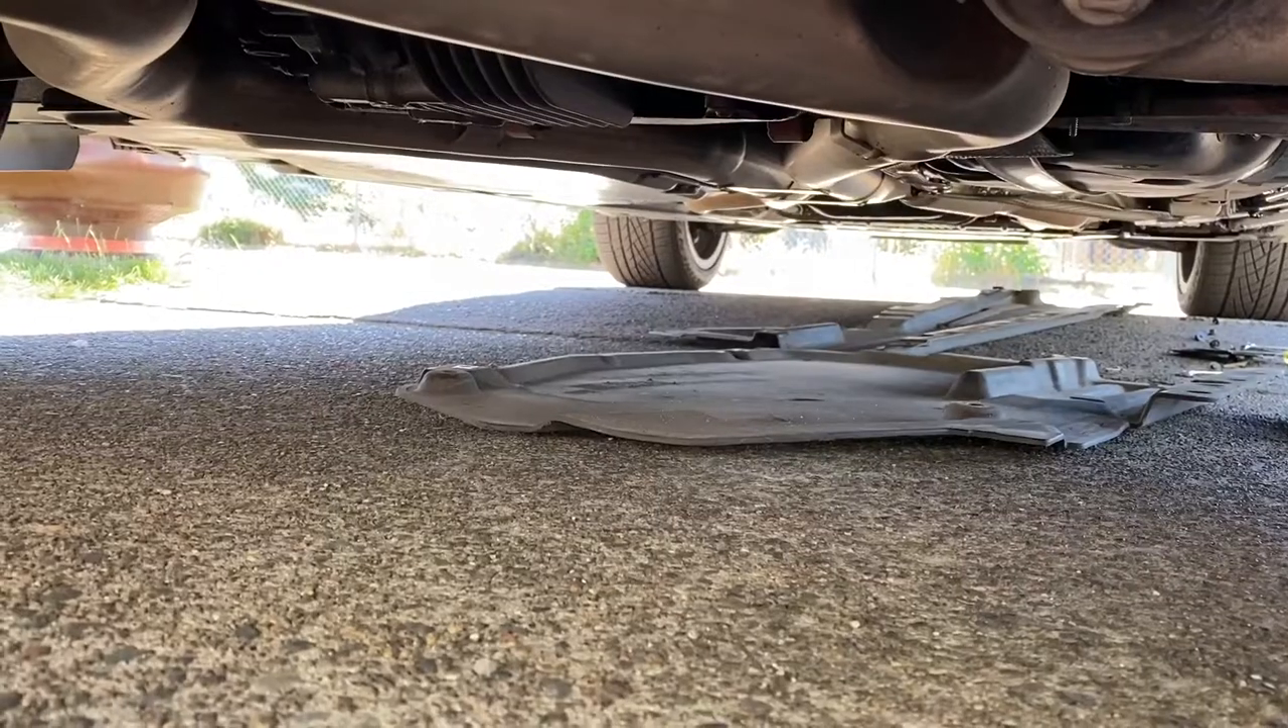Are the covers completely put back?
No.